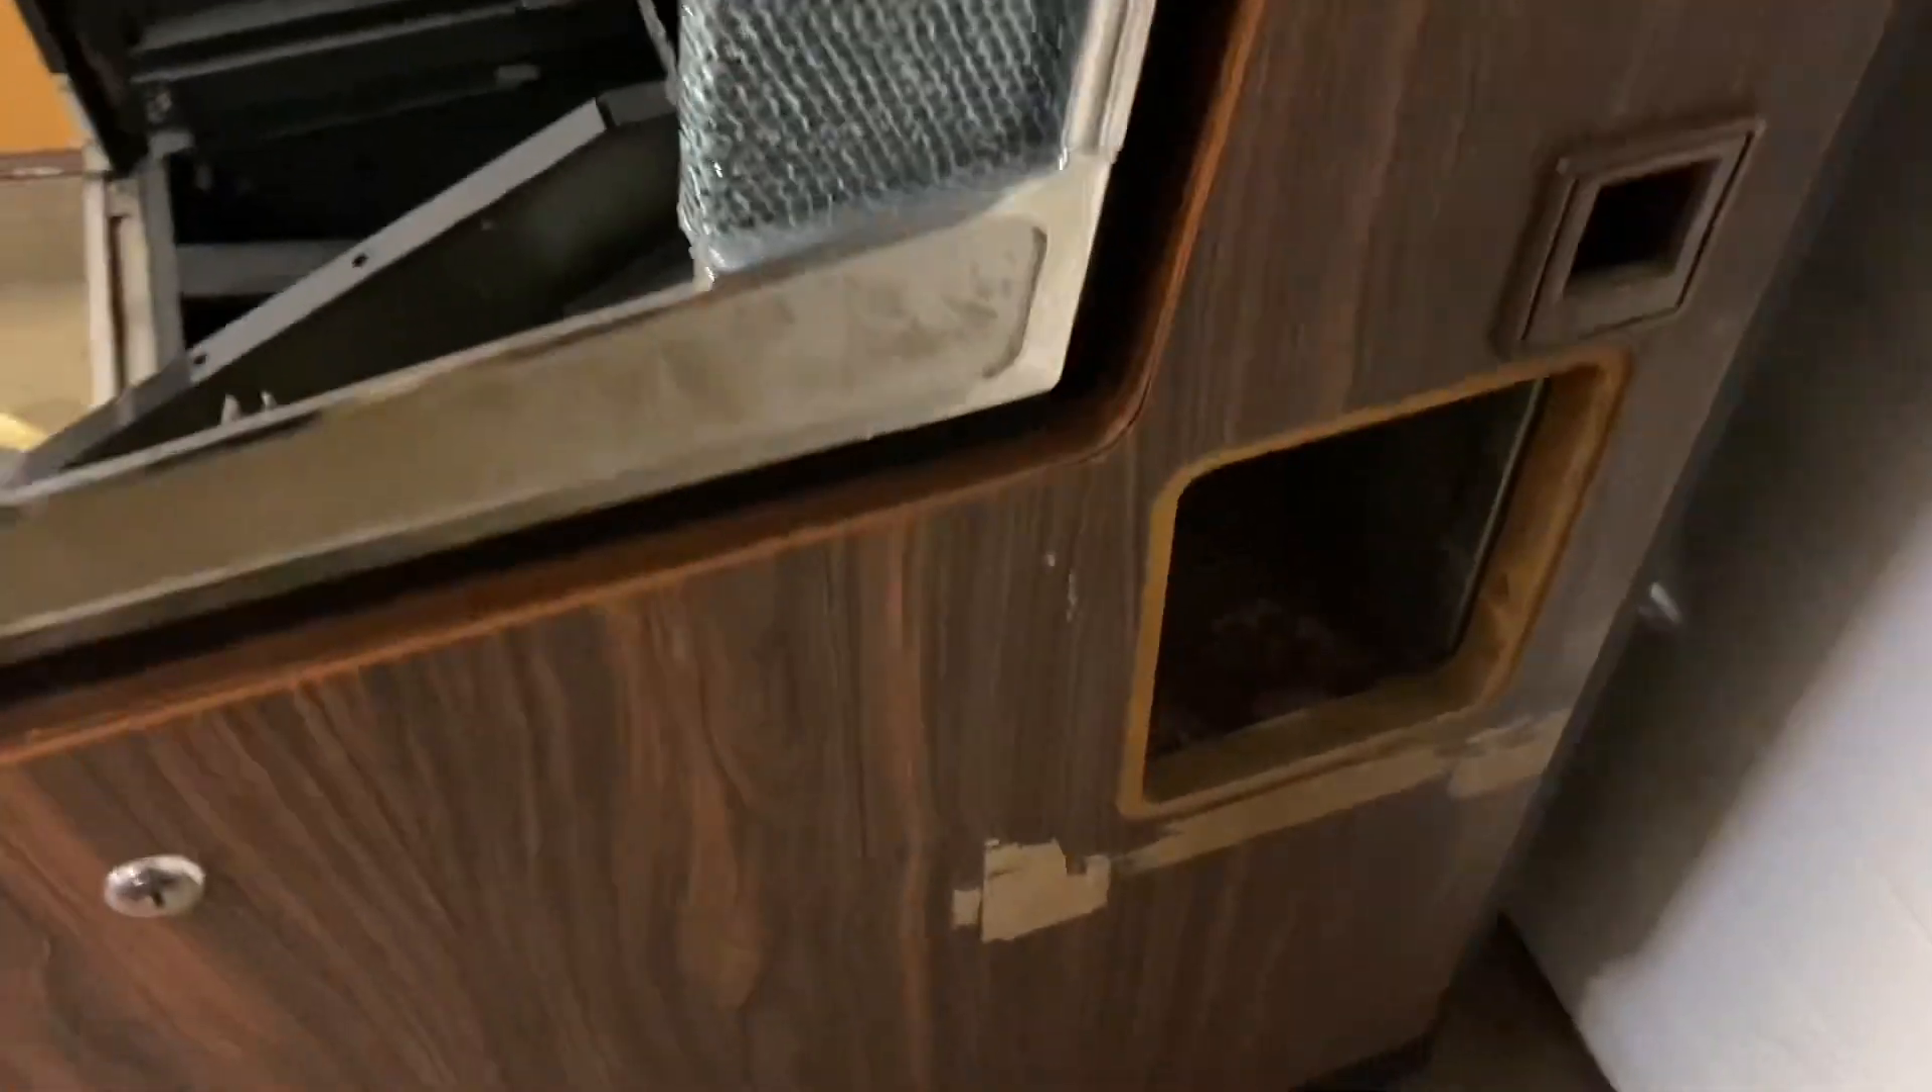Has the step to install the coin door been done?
No.